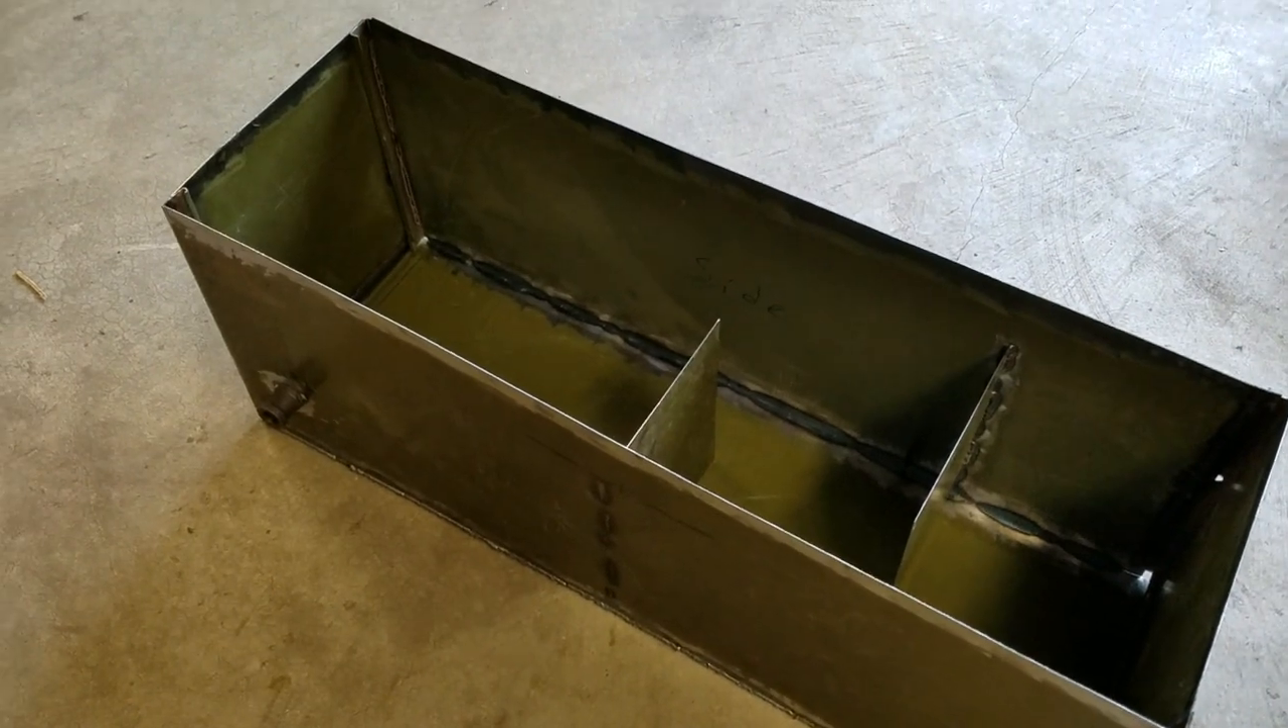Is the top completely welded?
No.